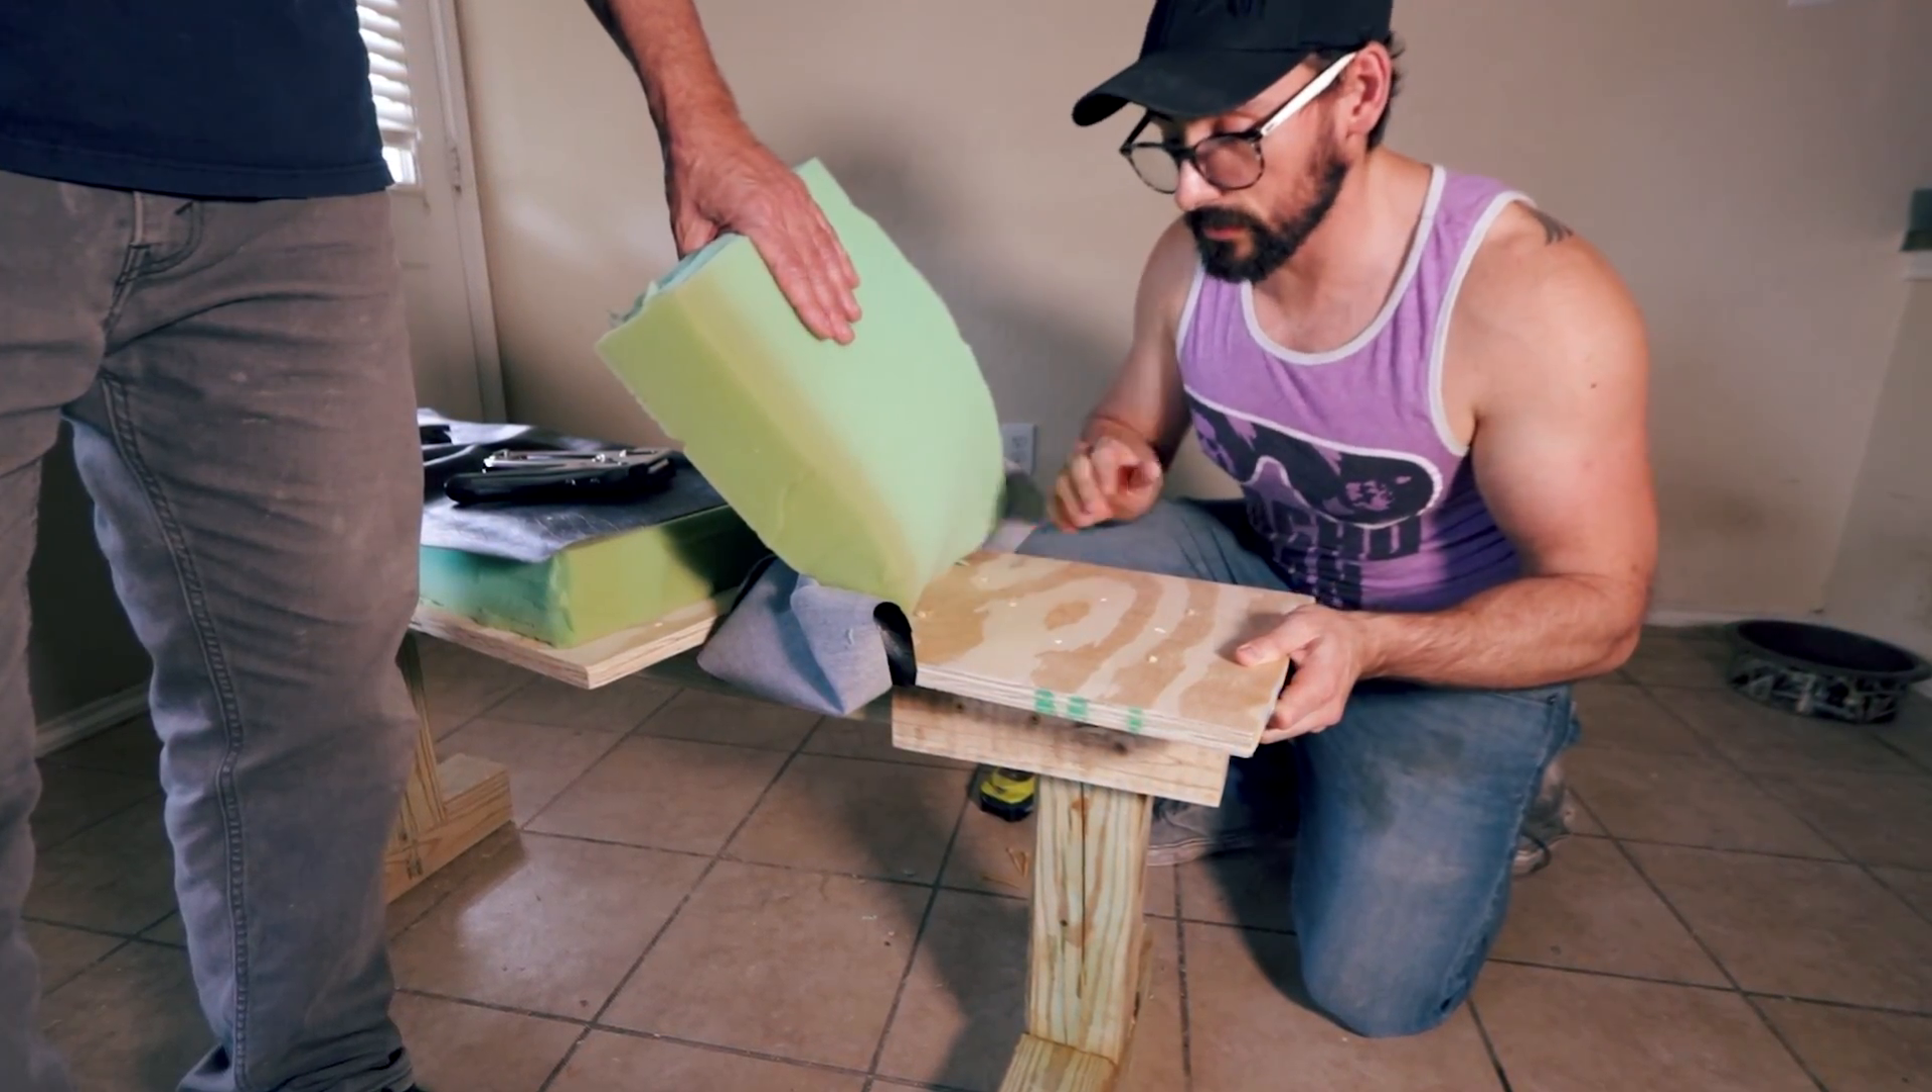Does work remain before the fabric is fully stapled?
Yes.